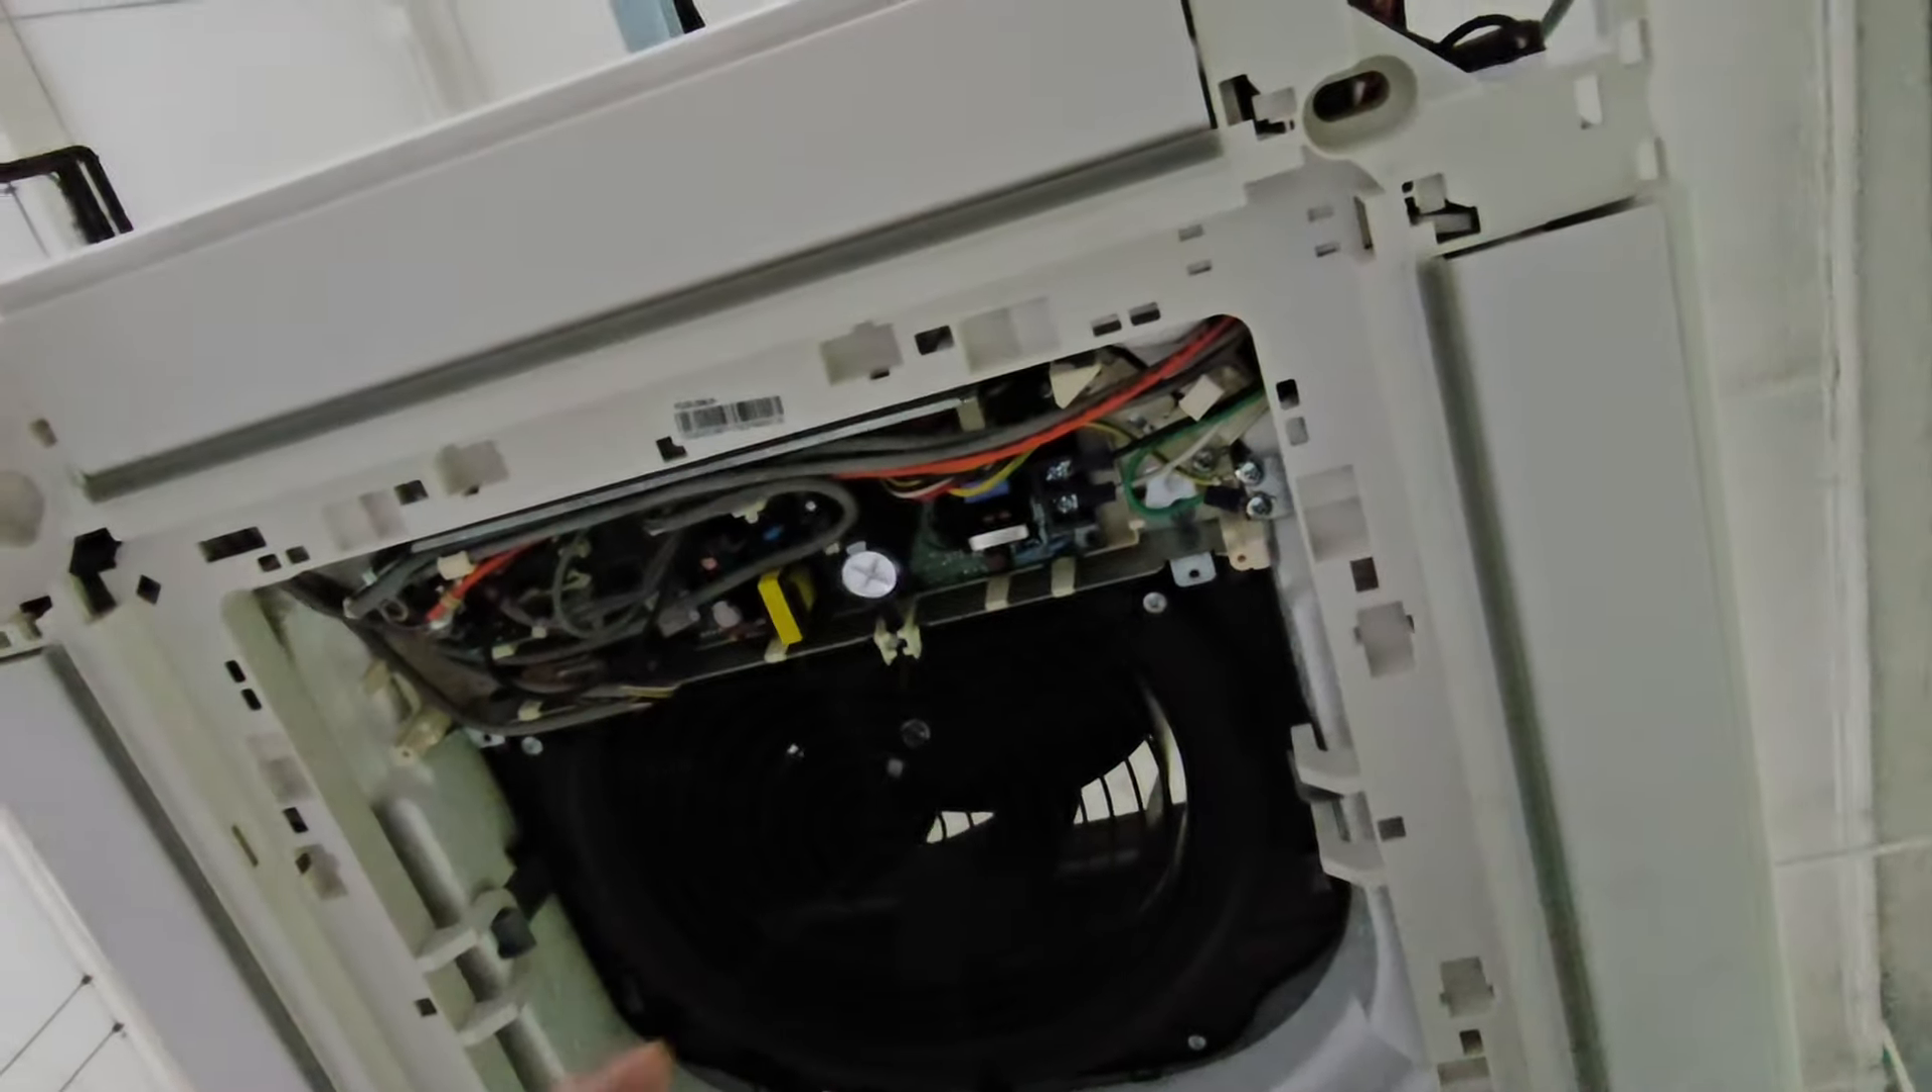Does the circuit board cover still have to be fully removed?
No.